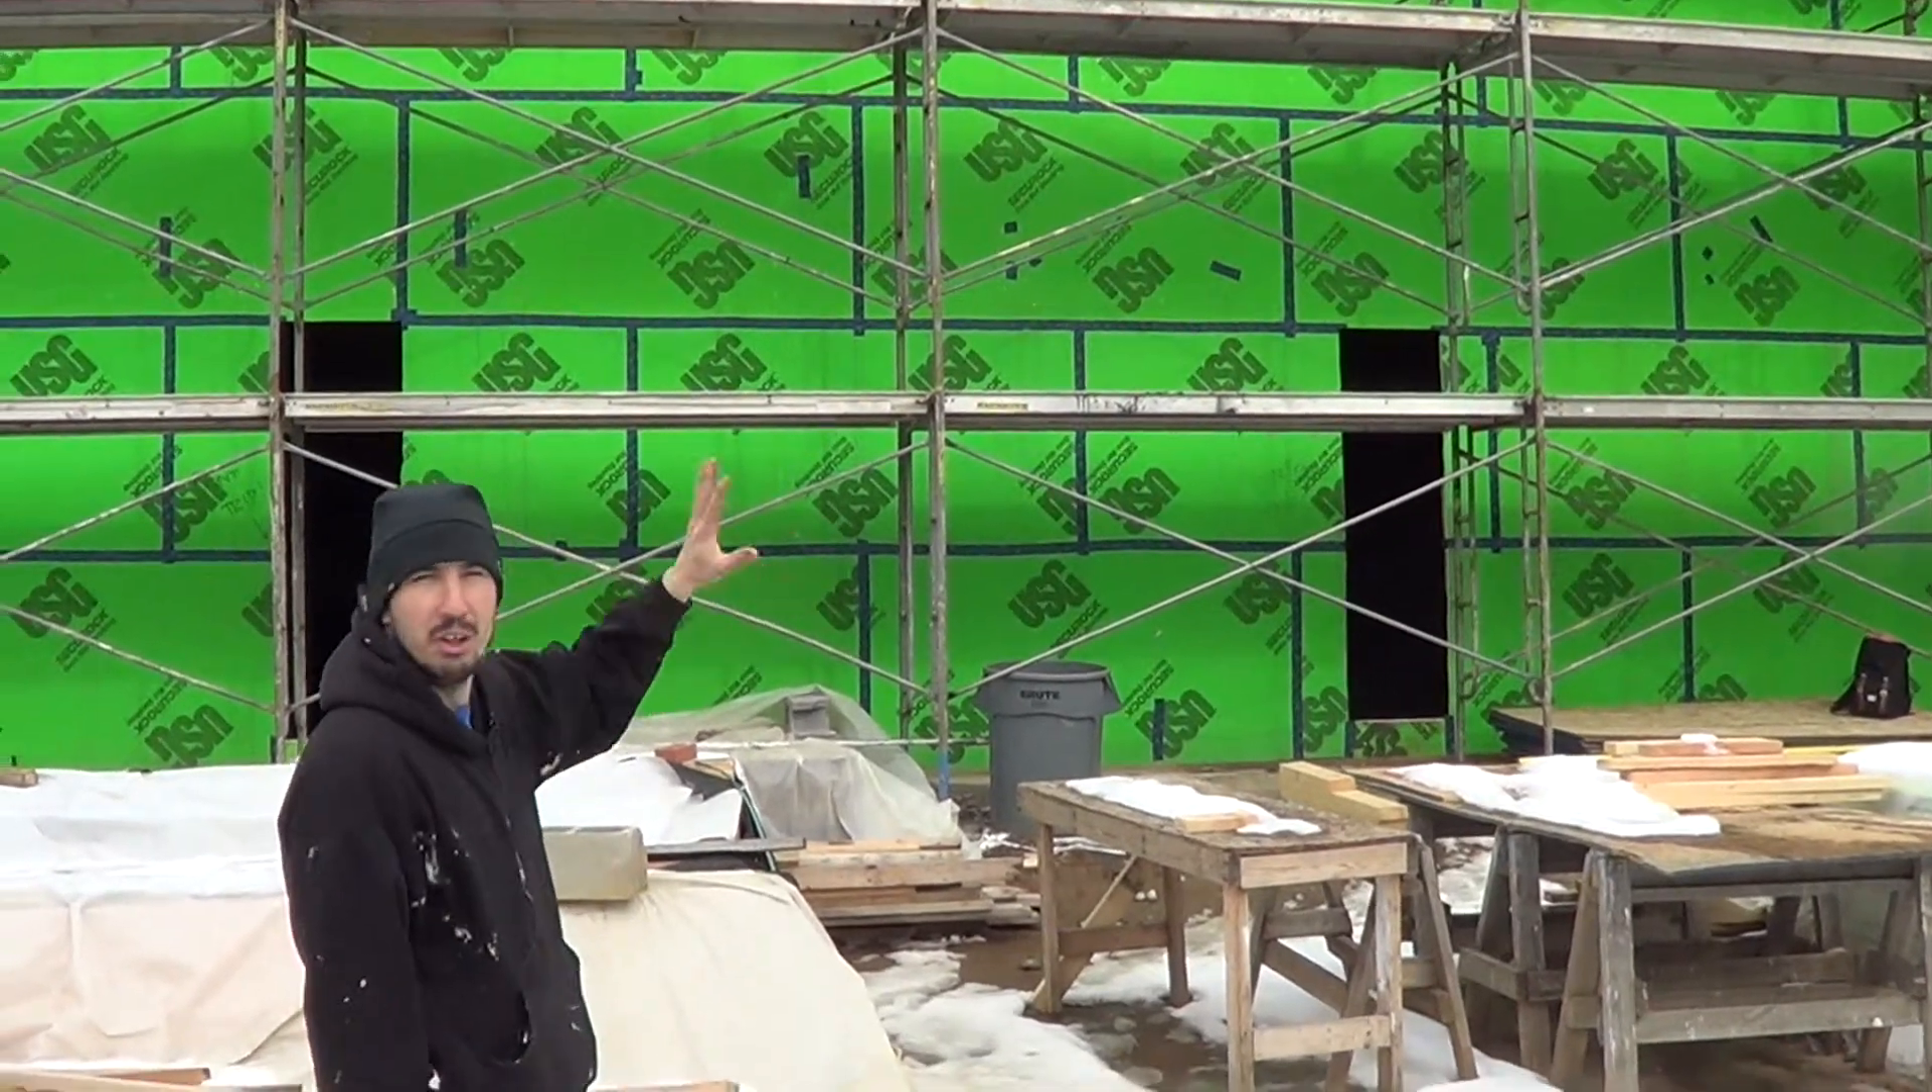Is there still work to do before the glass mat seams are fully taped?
No.